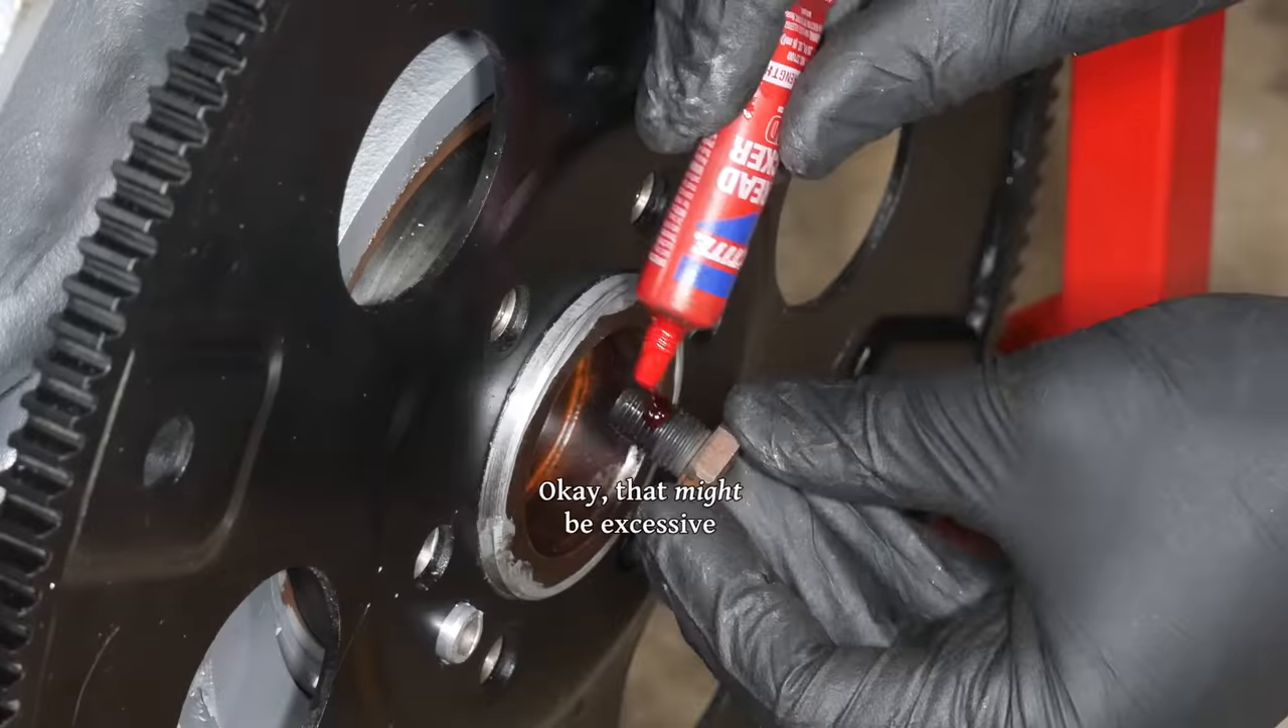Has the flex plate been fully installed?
No.